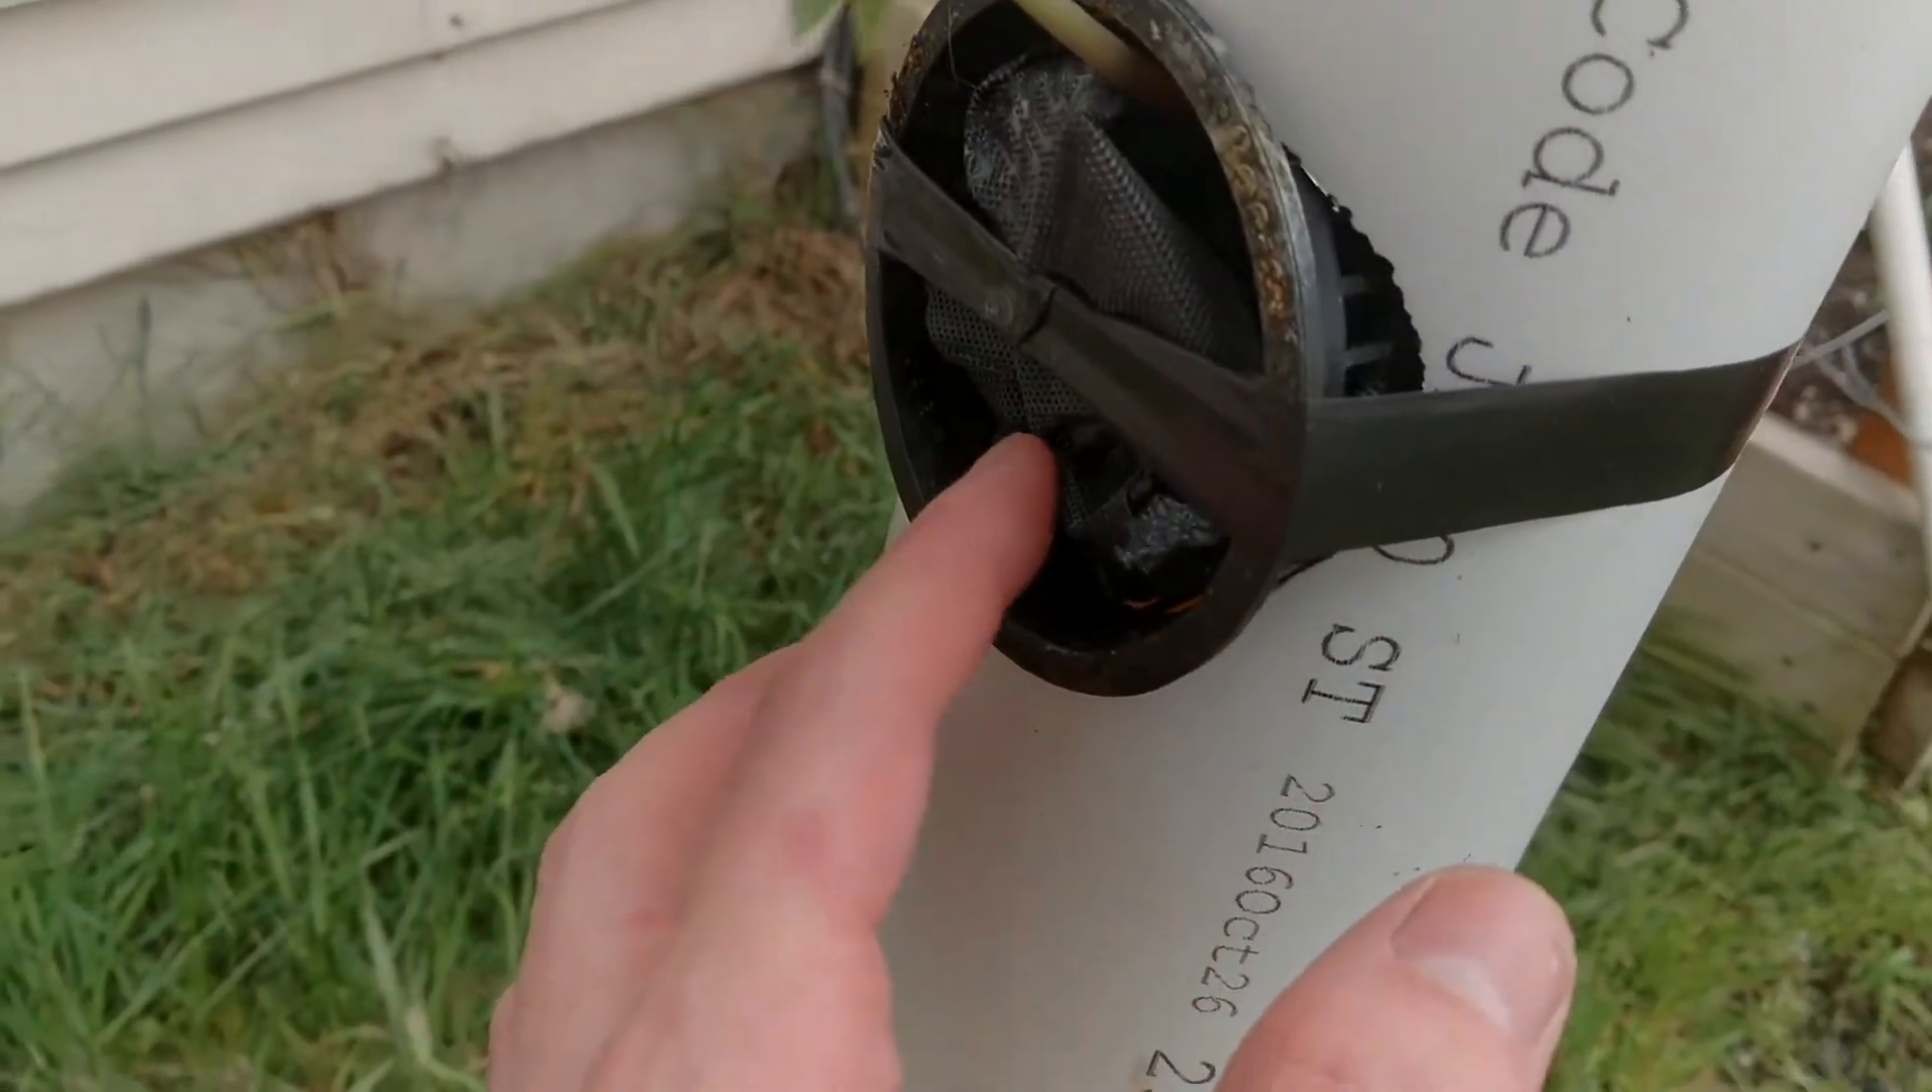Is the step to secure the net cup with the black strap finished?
Yes.